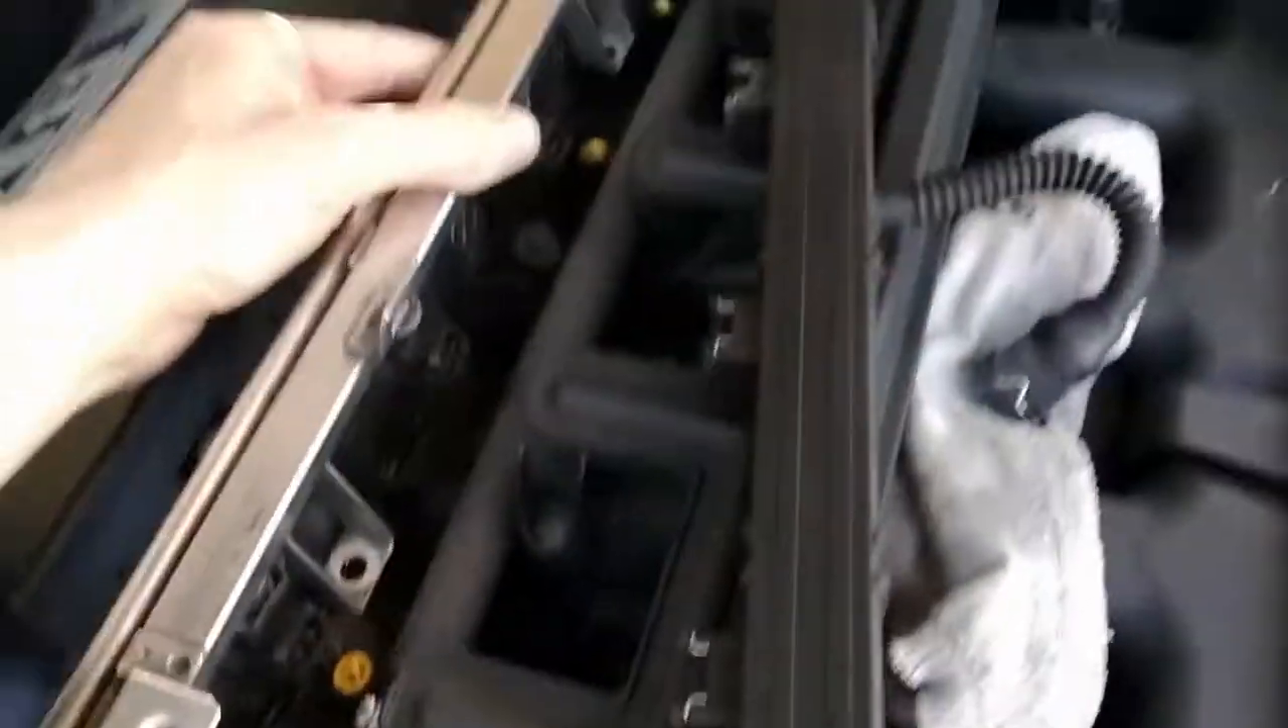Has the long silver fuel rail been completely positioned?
No.